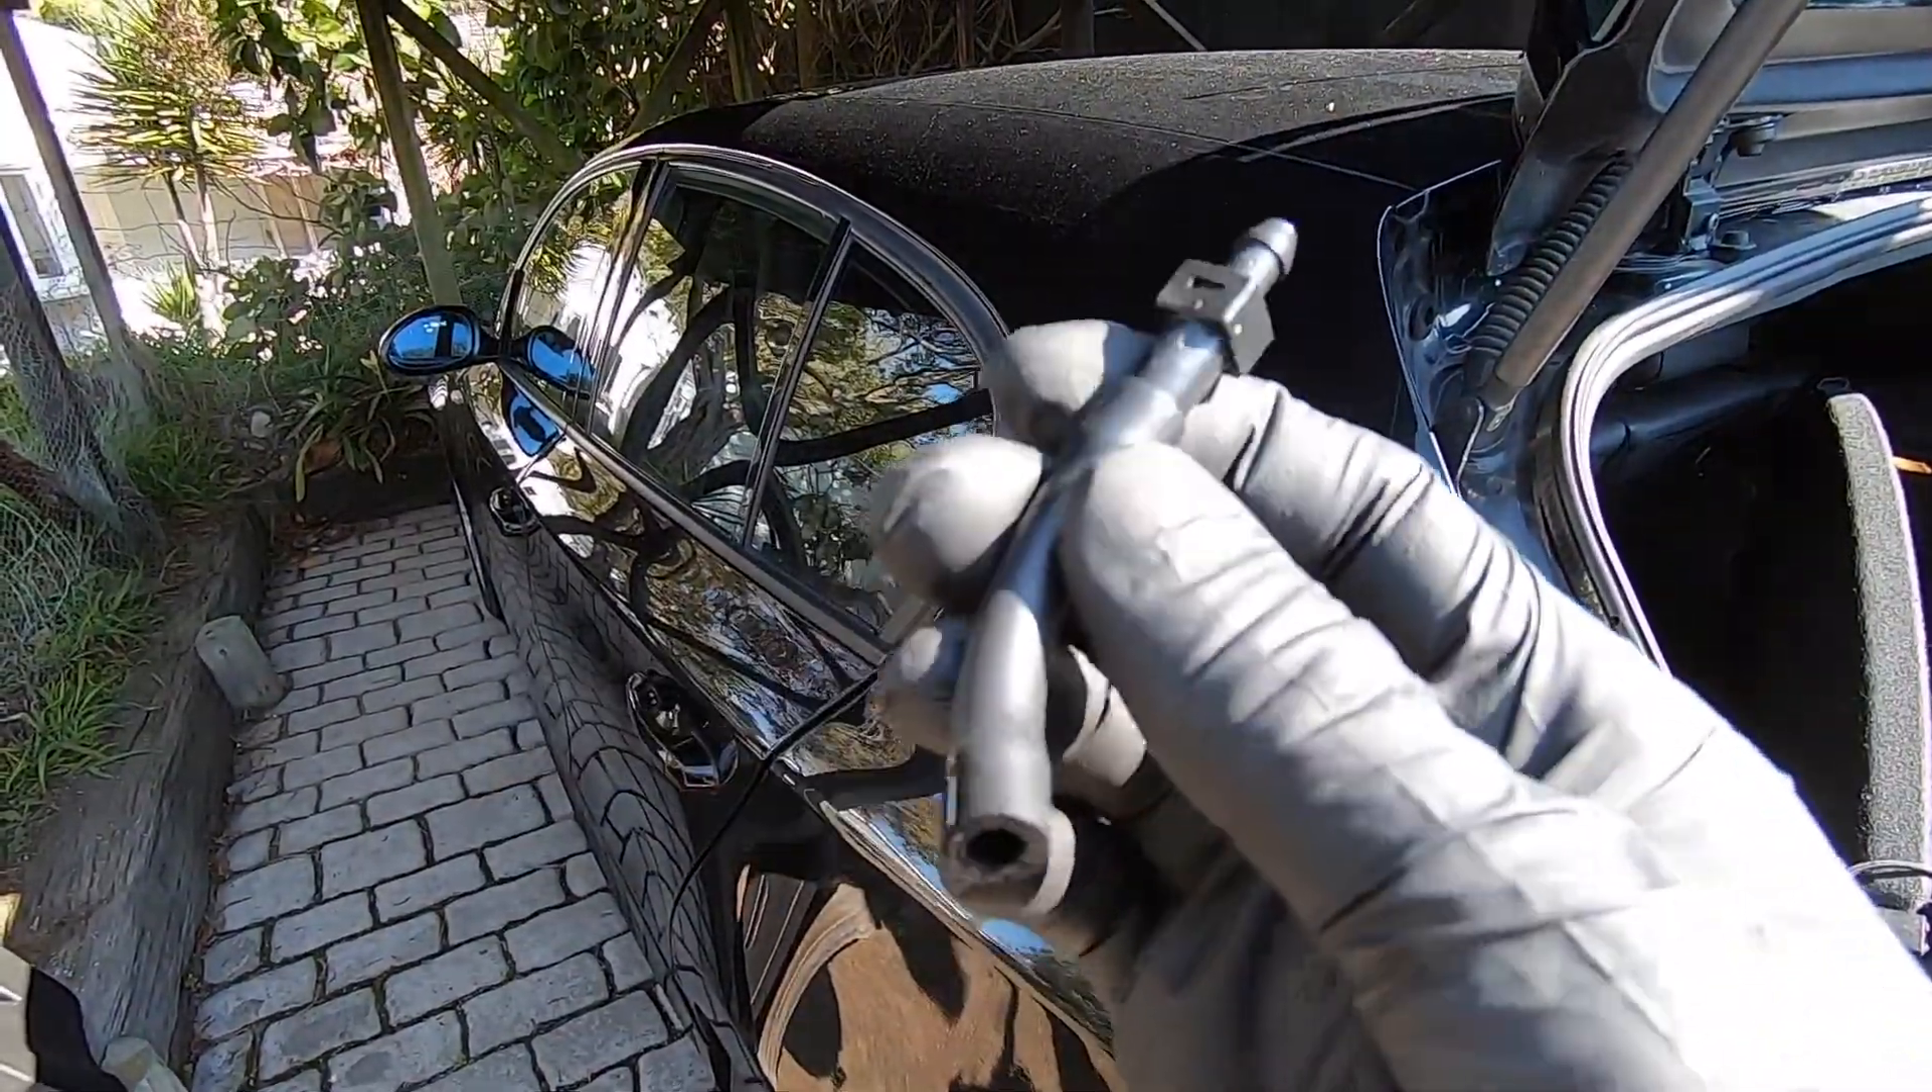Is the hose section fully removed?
Yes.